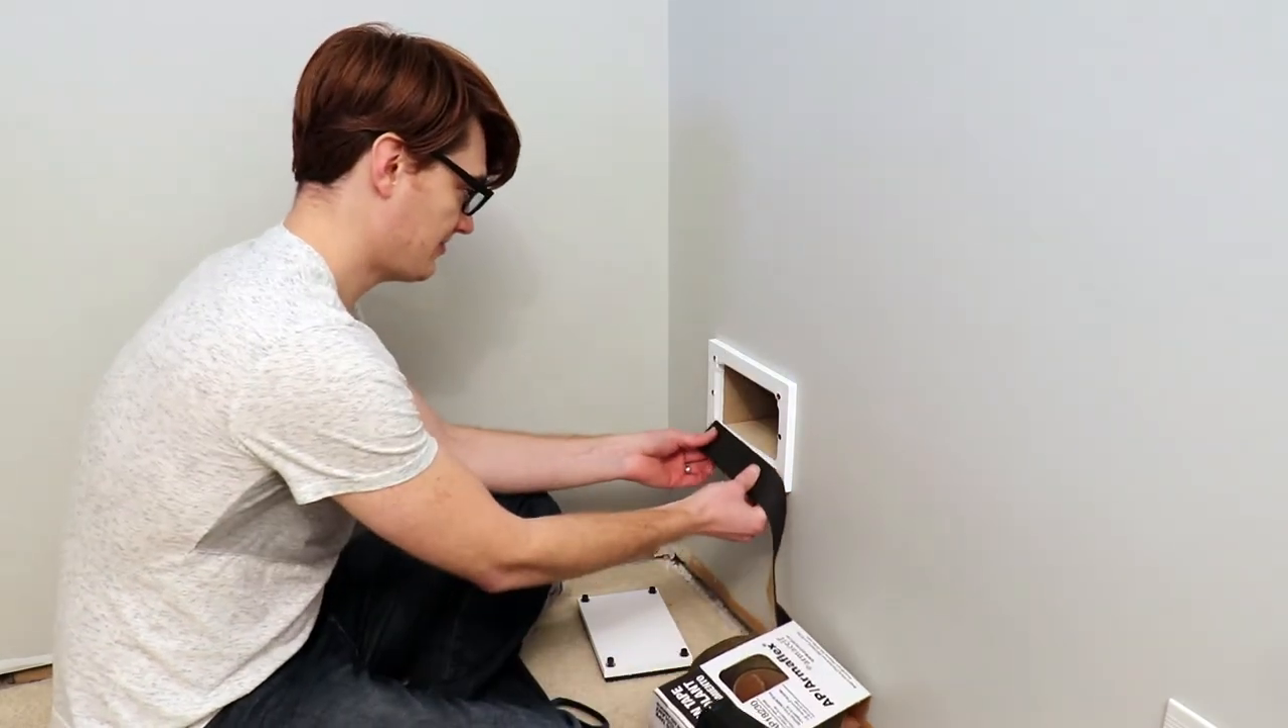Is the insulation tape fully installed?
No.